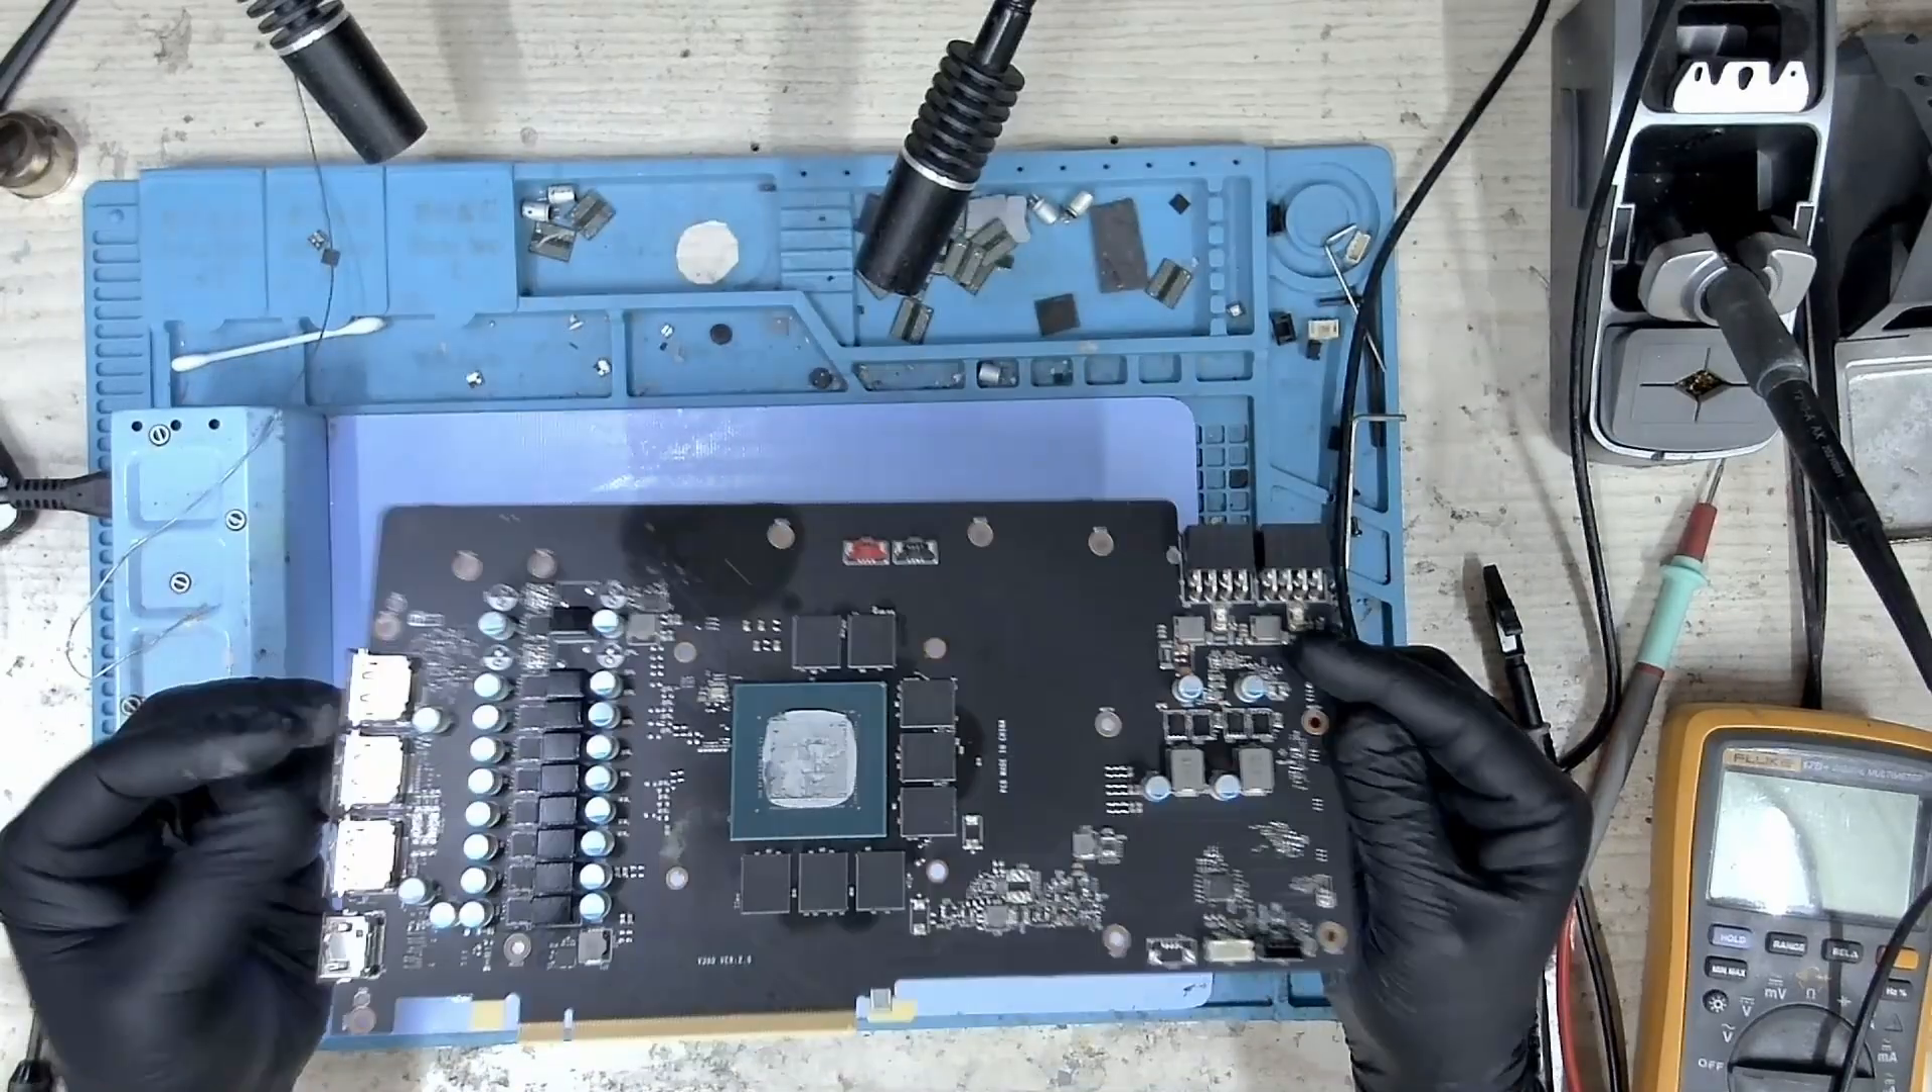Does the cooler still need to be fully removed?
No.